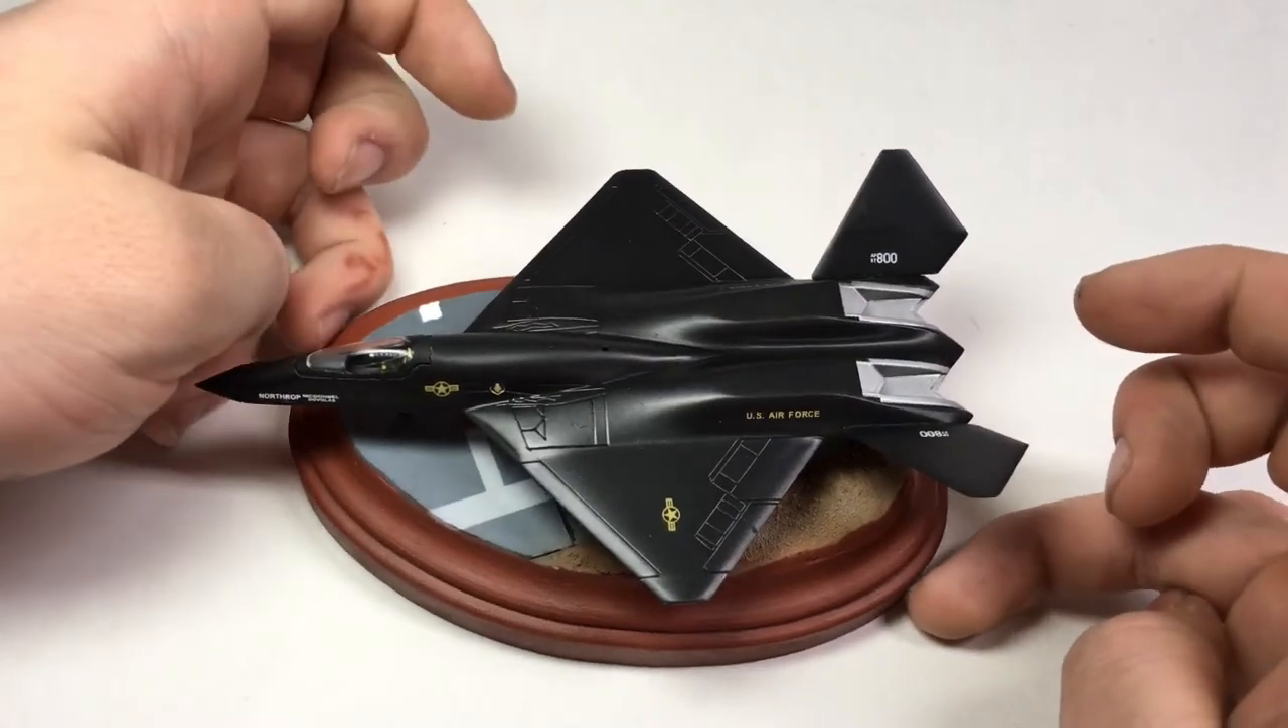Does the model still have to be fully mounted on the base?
No.